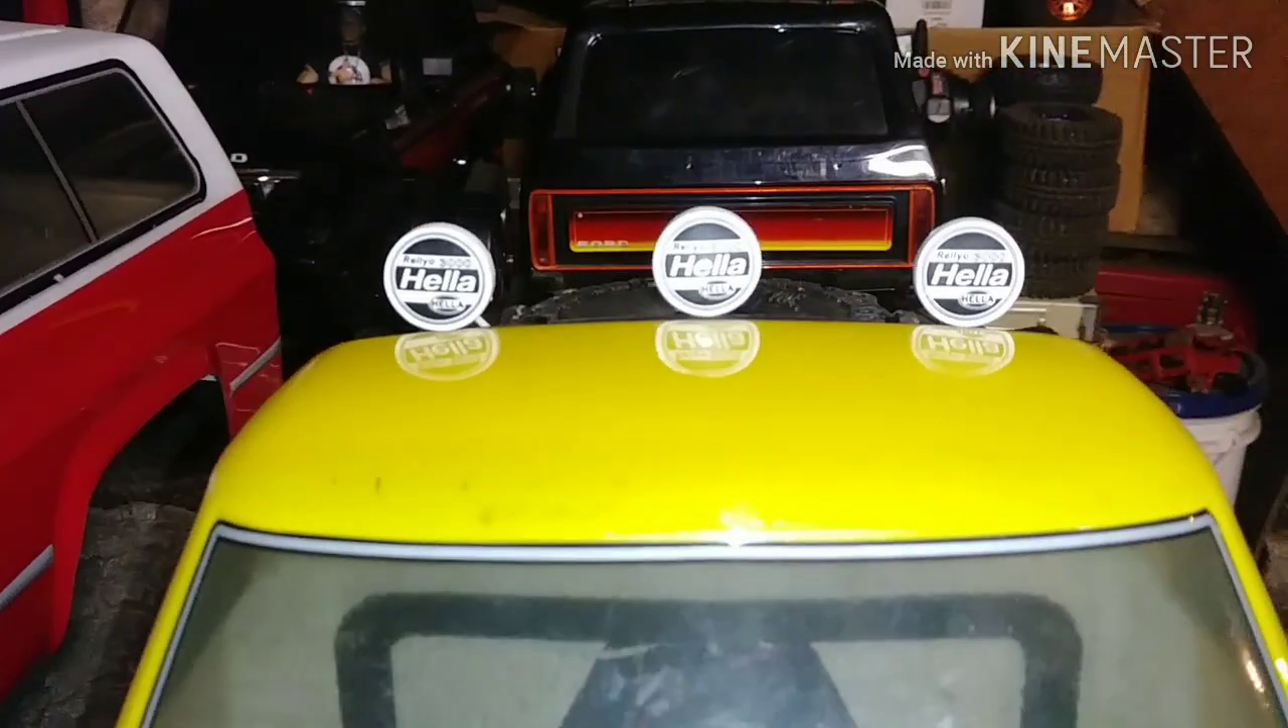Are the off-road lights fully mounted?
Yes.